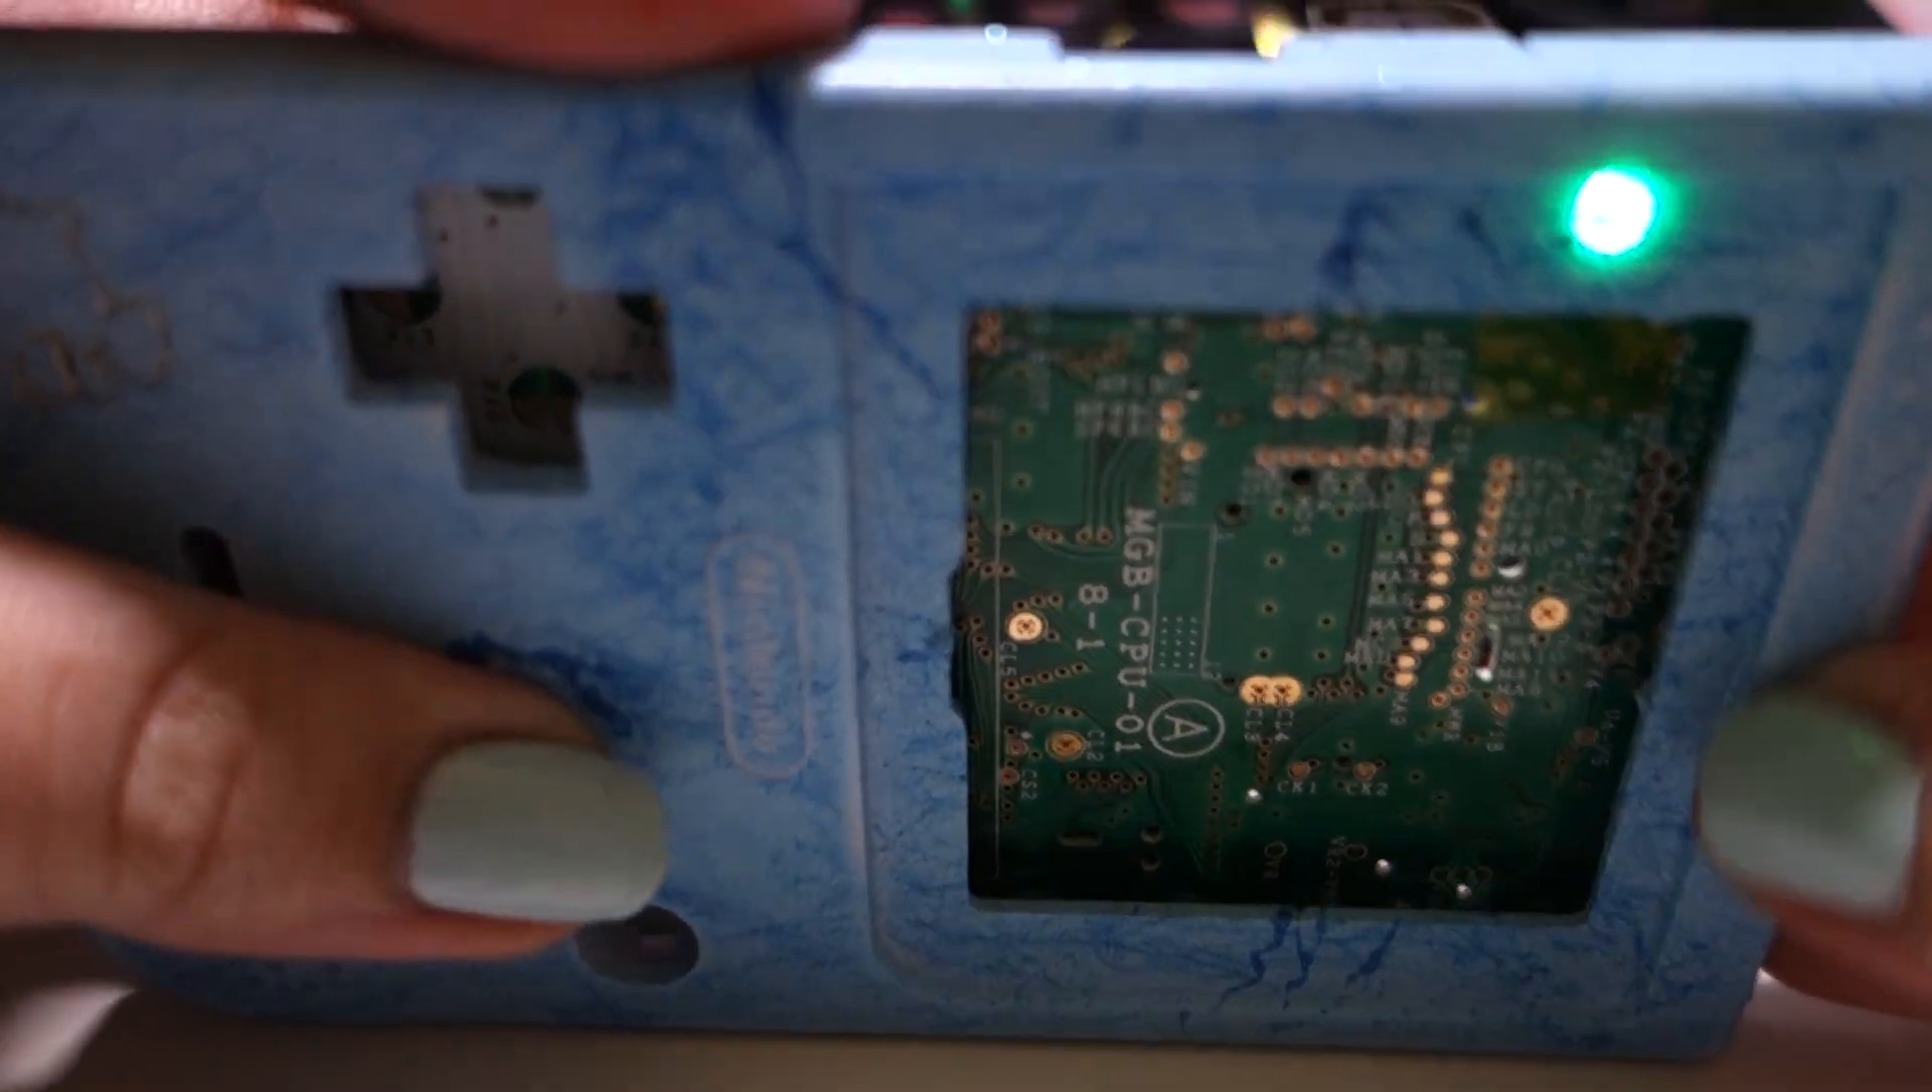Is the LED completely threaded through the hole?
Yes.